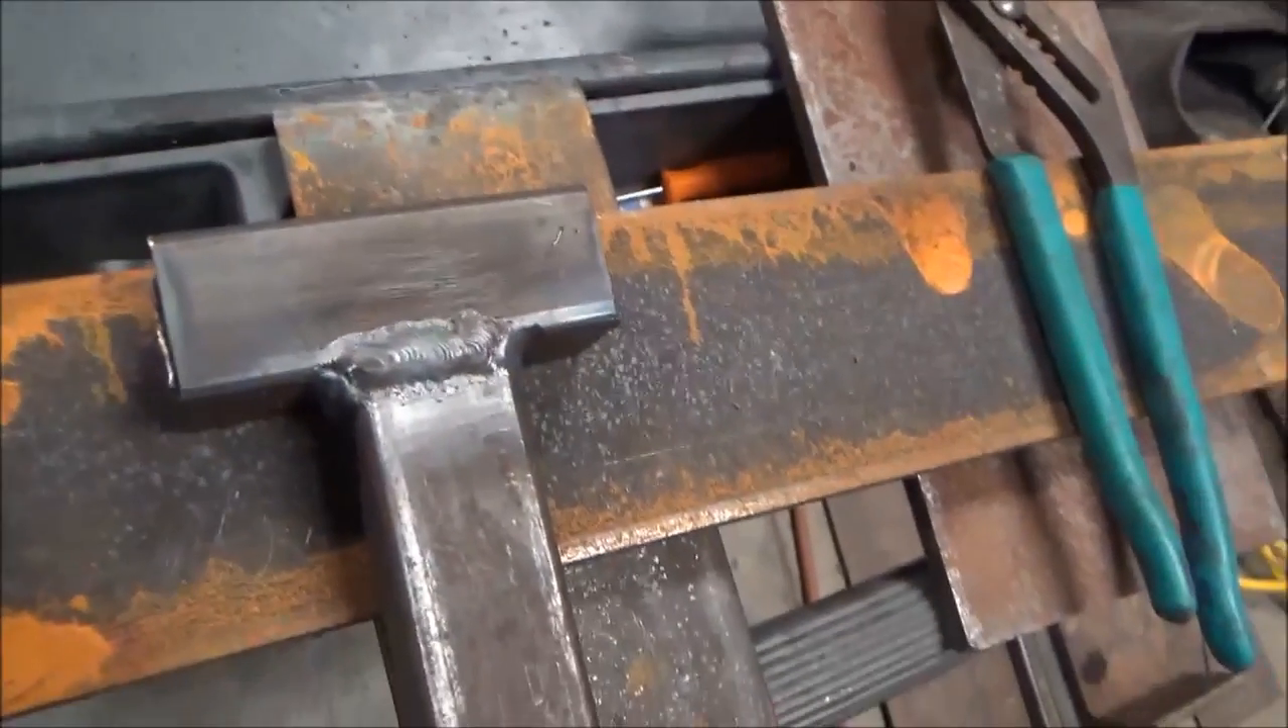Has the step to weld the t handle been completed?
Yes.